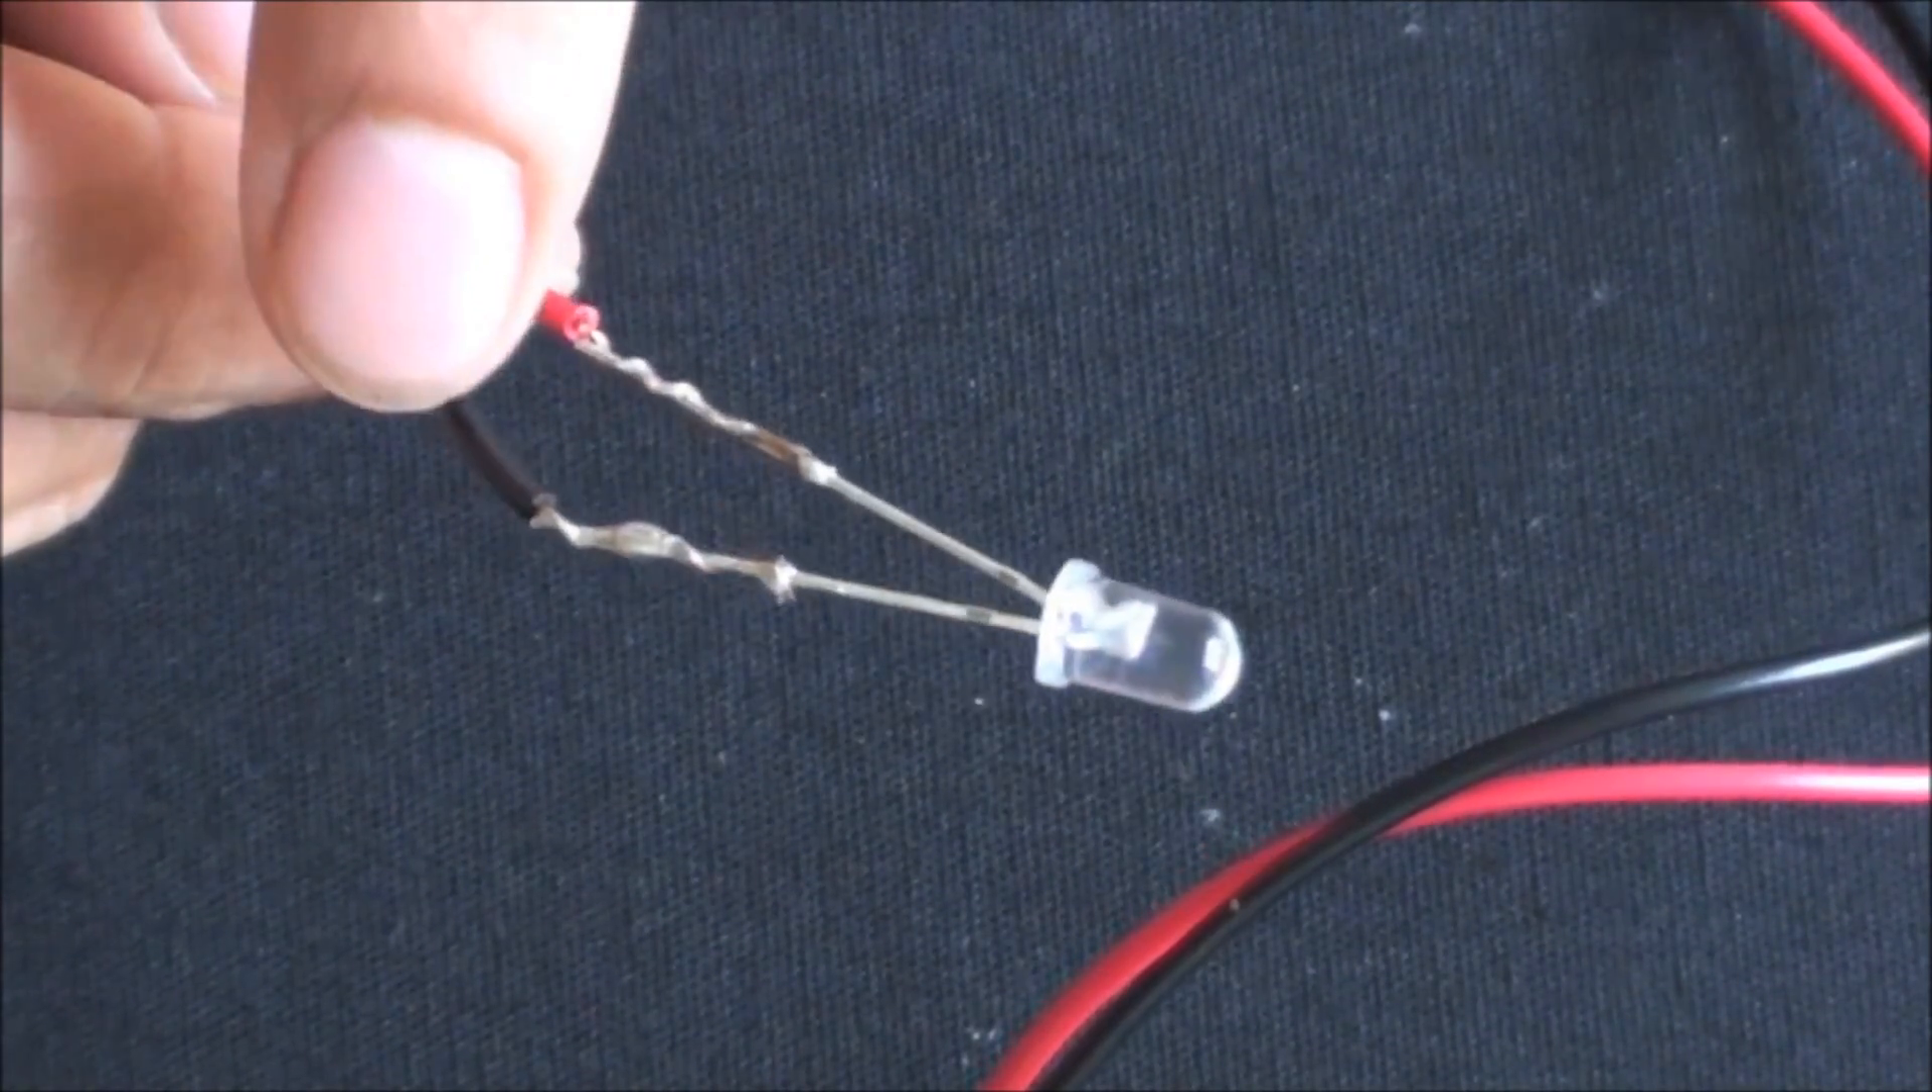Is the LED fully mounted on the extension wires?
Yes.